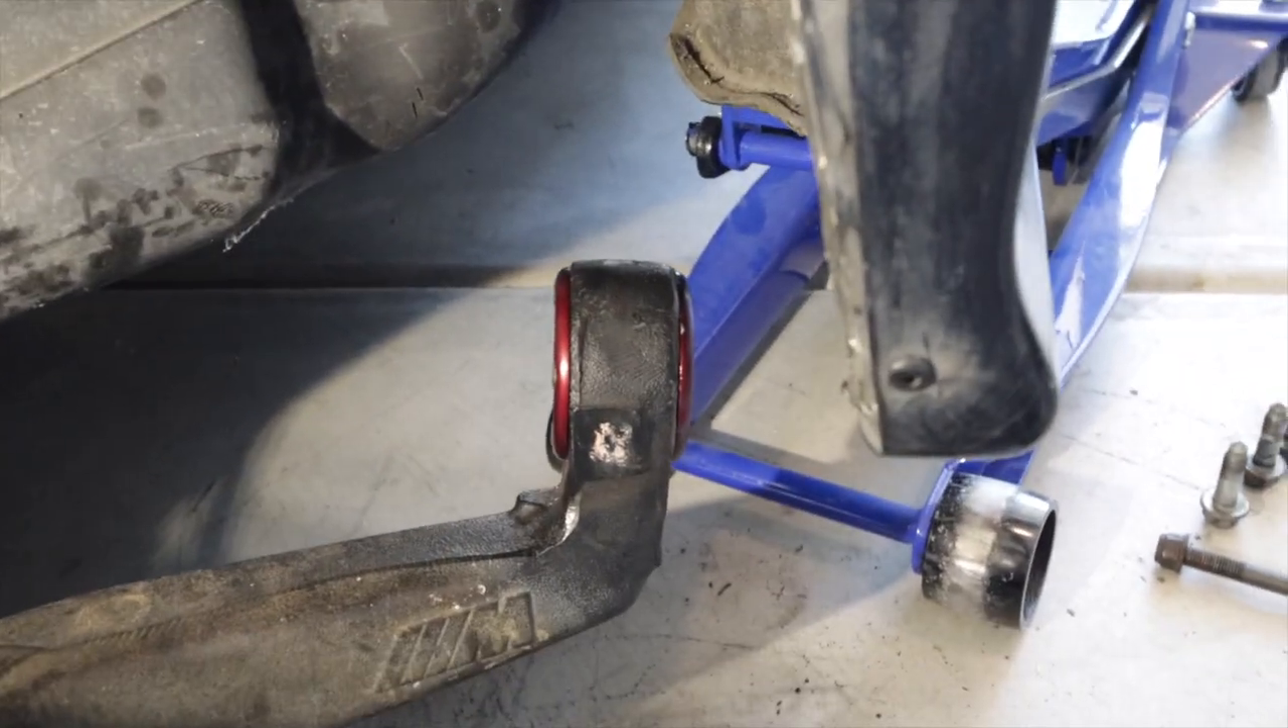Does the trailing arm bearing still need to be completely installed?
No.